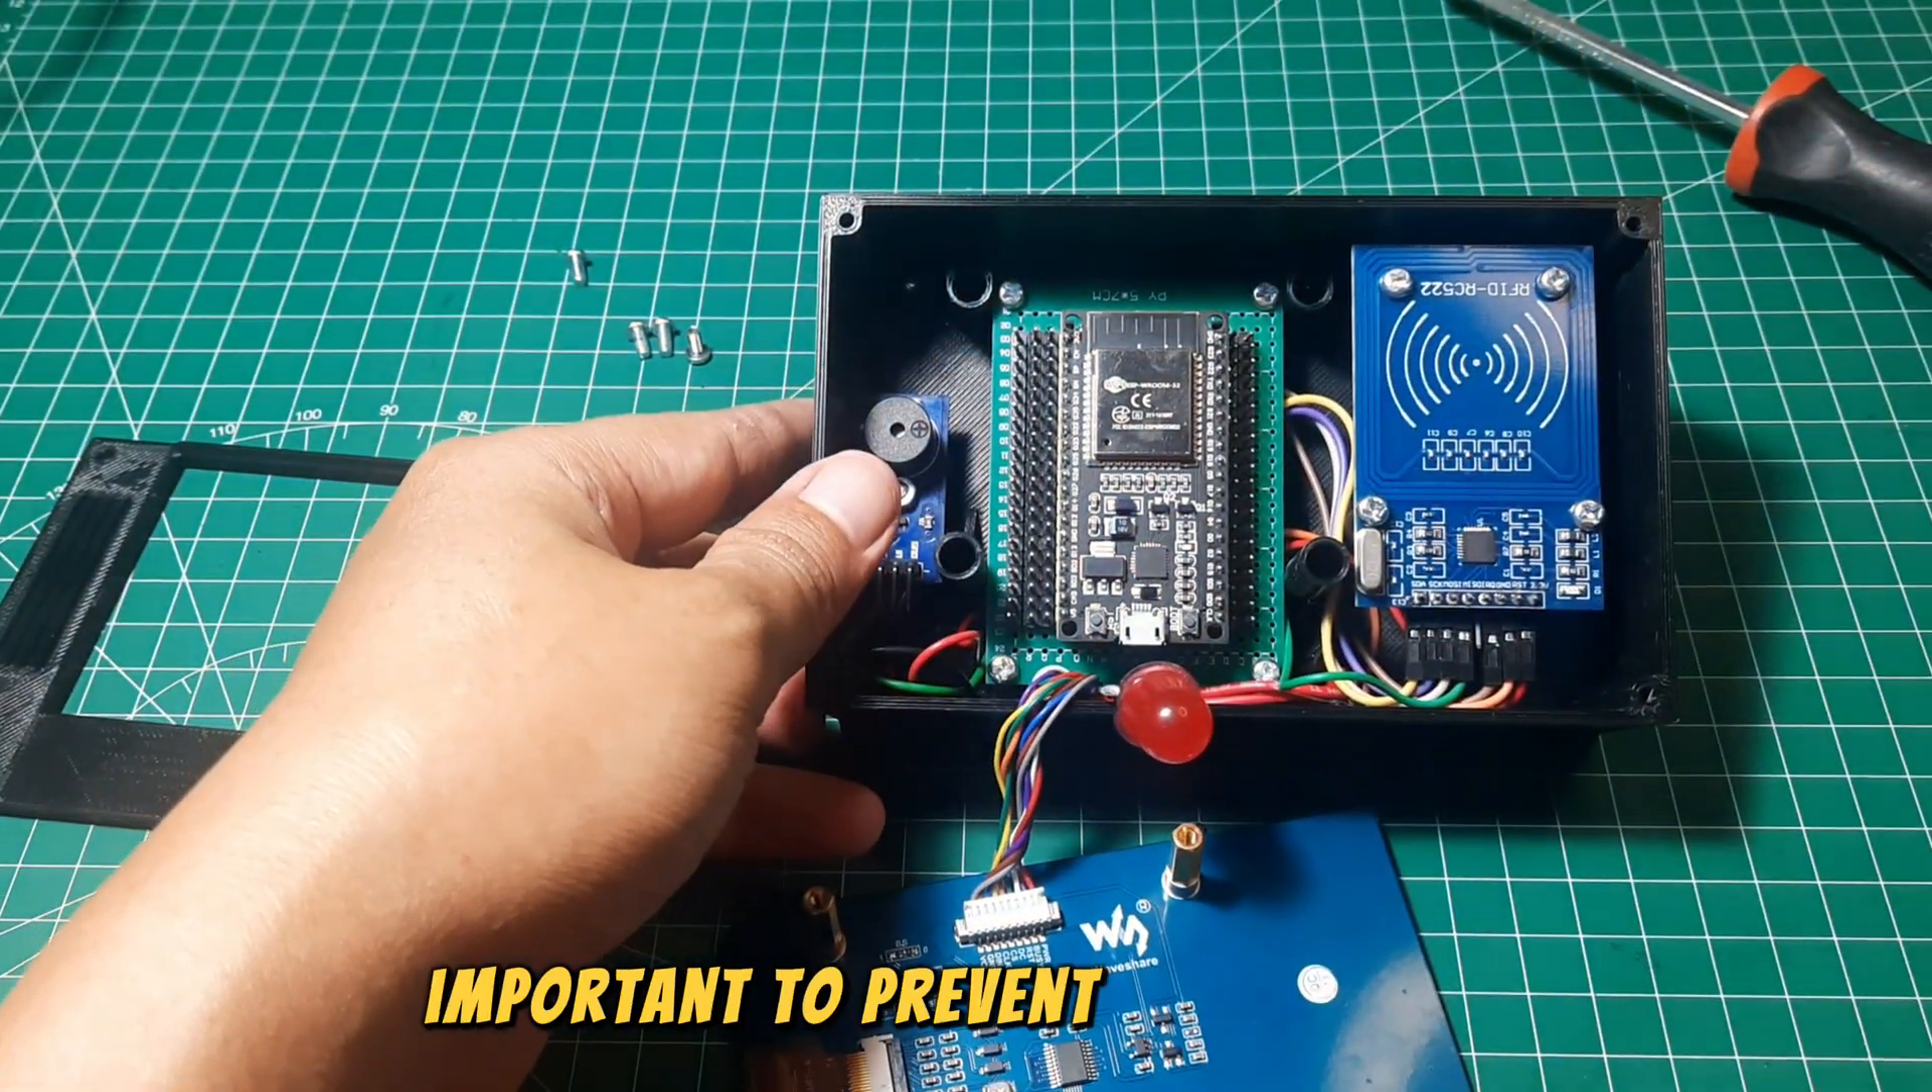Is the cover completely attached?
No.